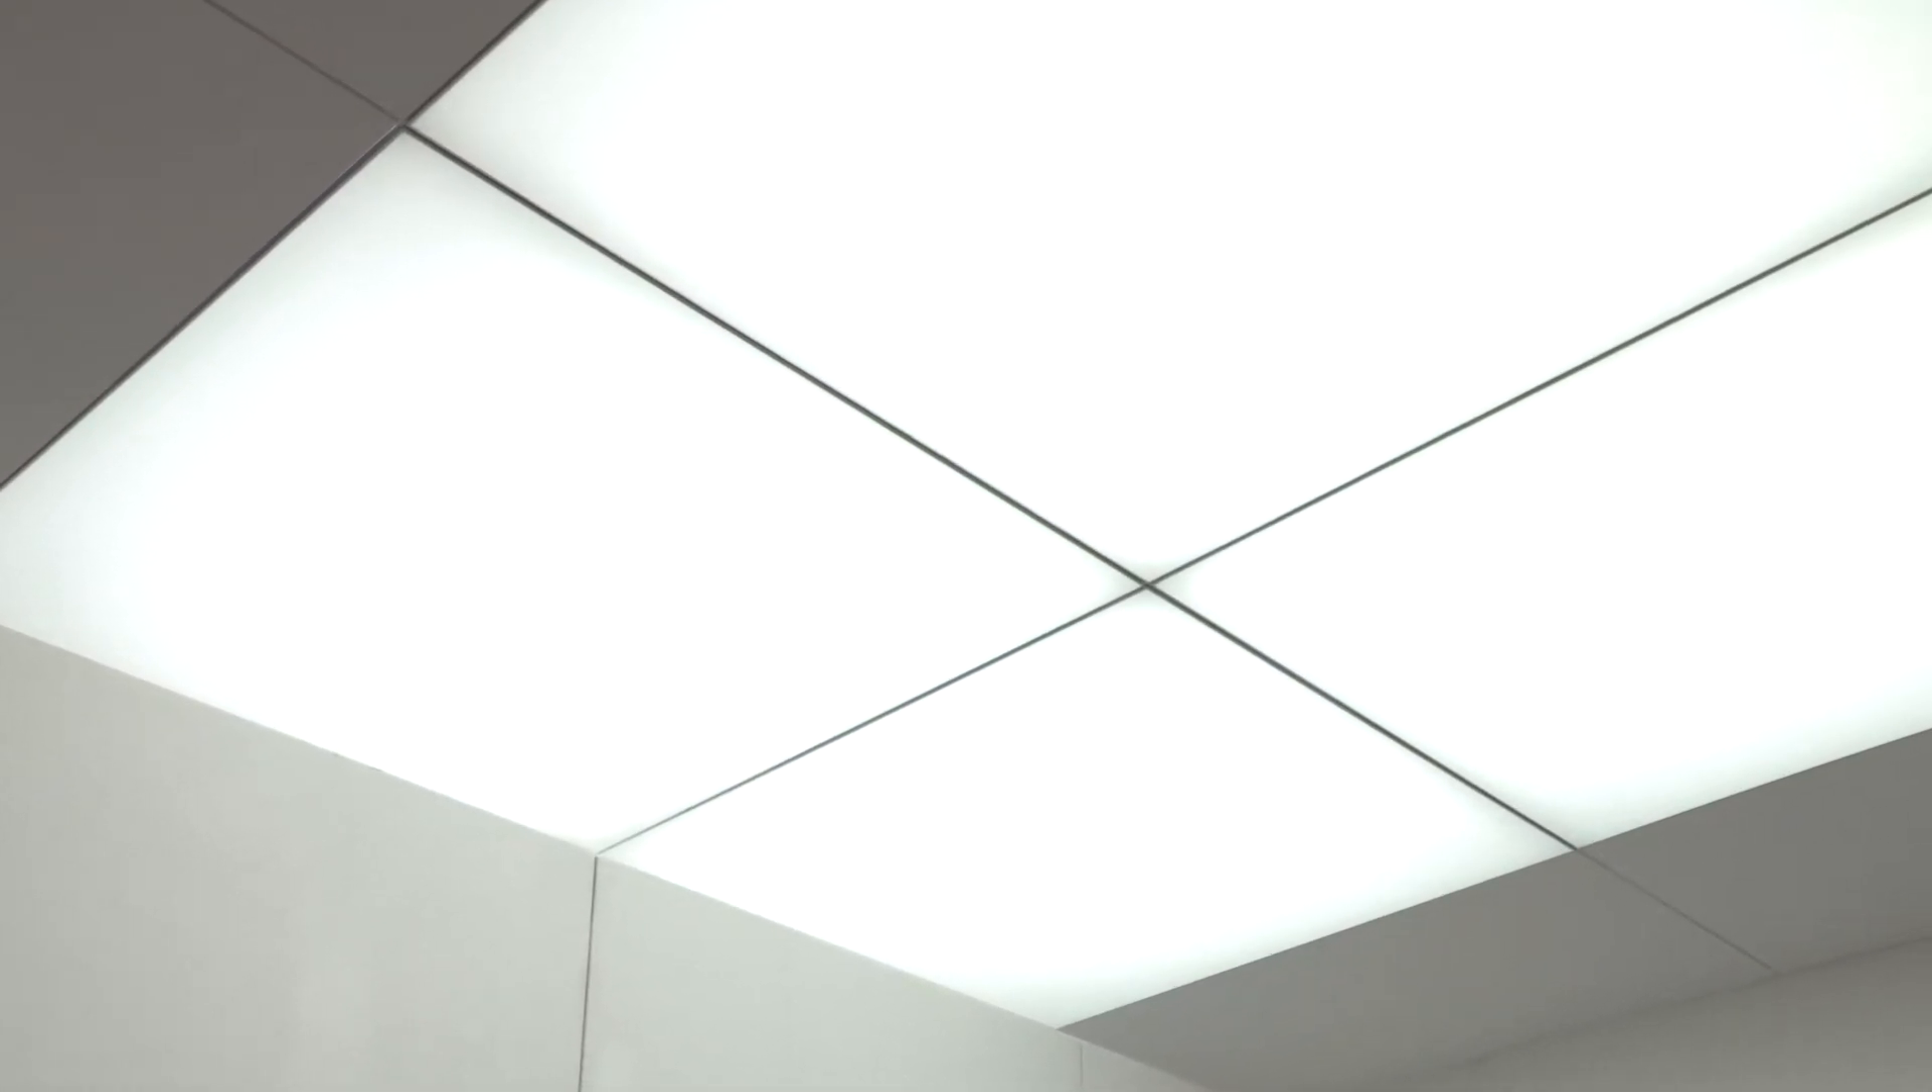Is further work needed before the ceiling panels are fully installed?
No.